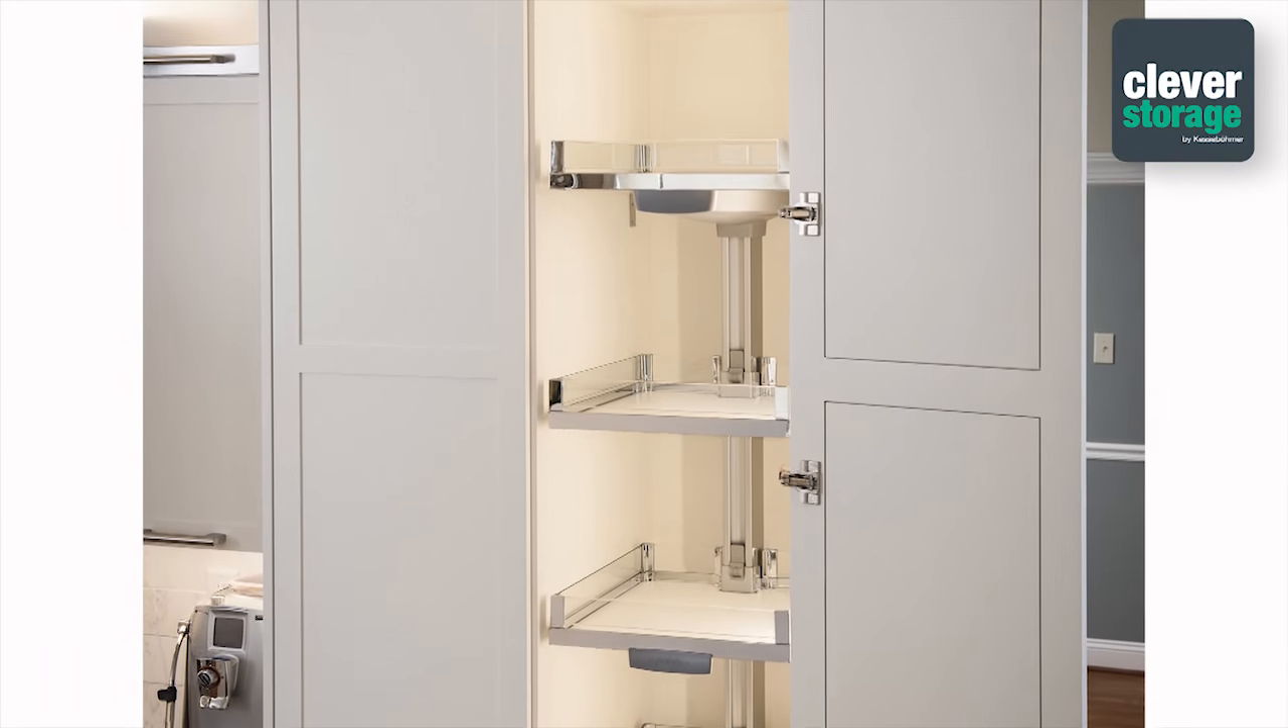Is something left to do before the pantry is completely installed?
No.